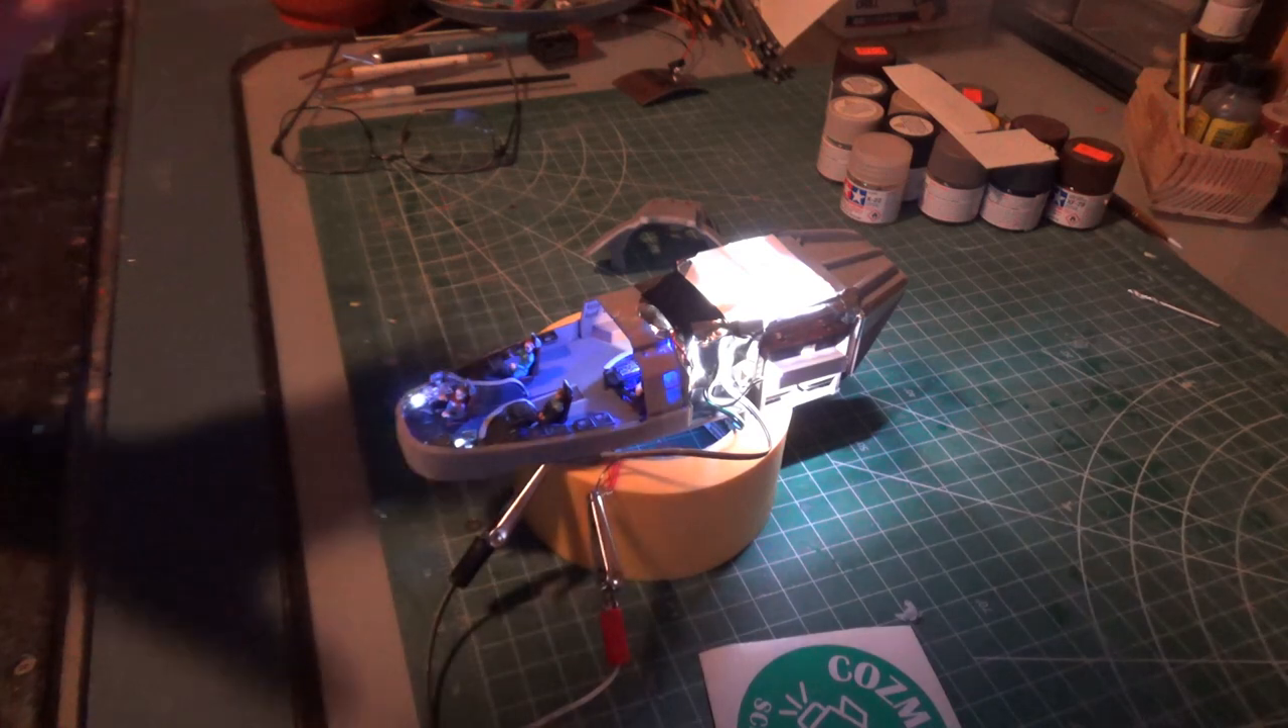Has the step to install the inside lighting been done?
Yes.